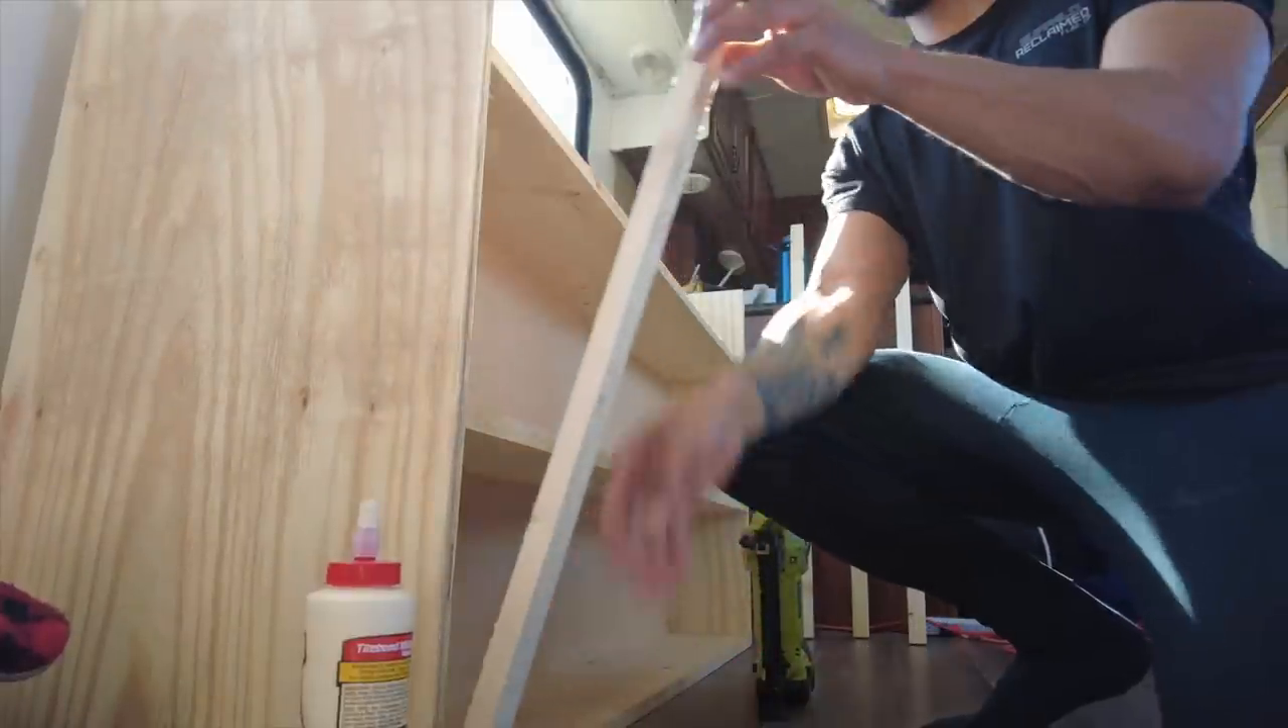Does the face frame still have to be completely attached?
Yes.